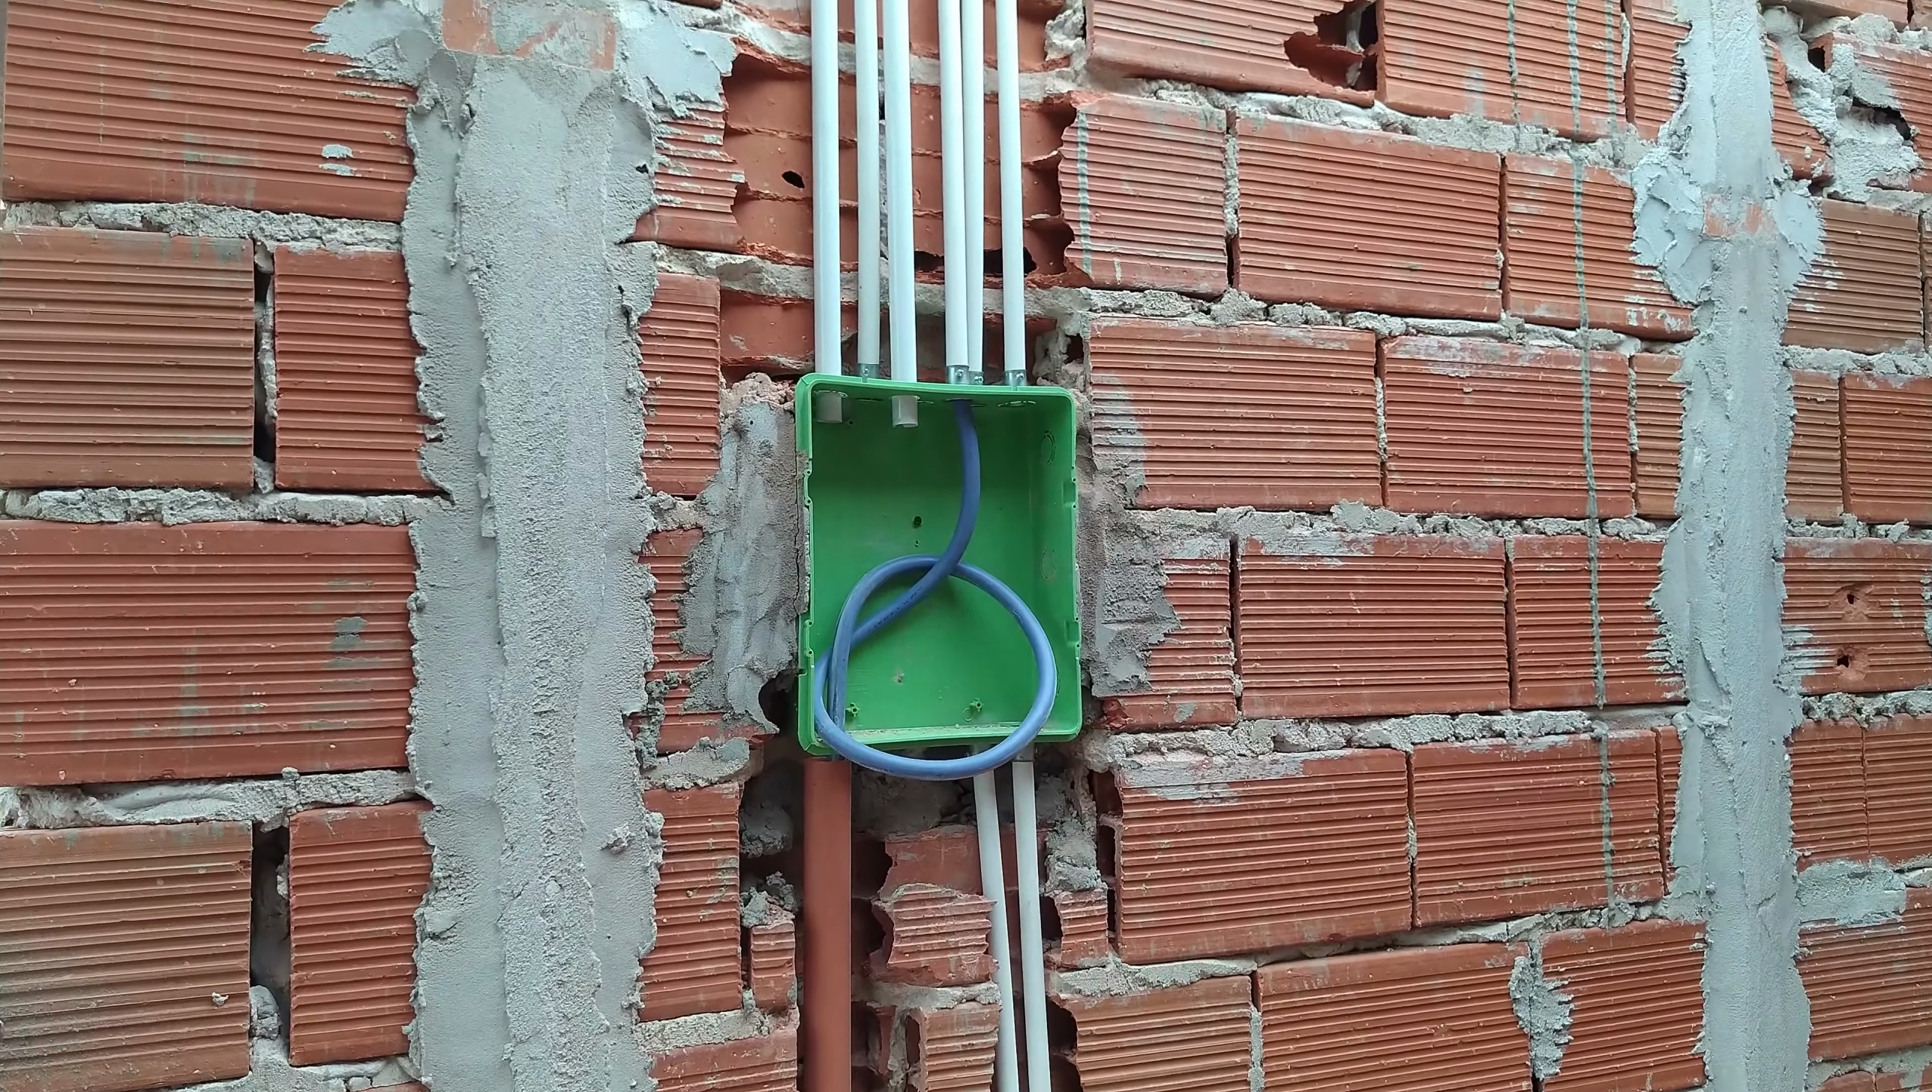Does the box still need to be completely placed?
No.